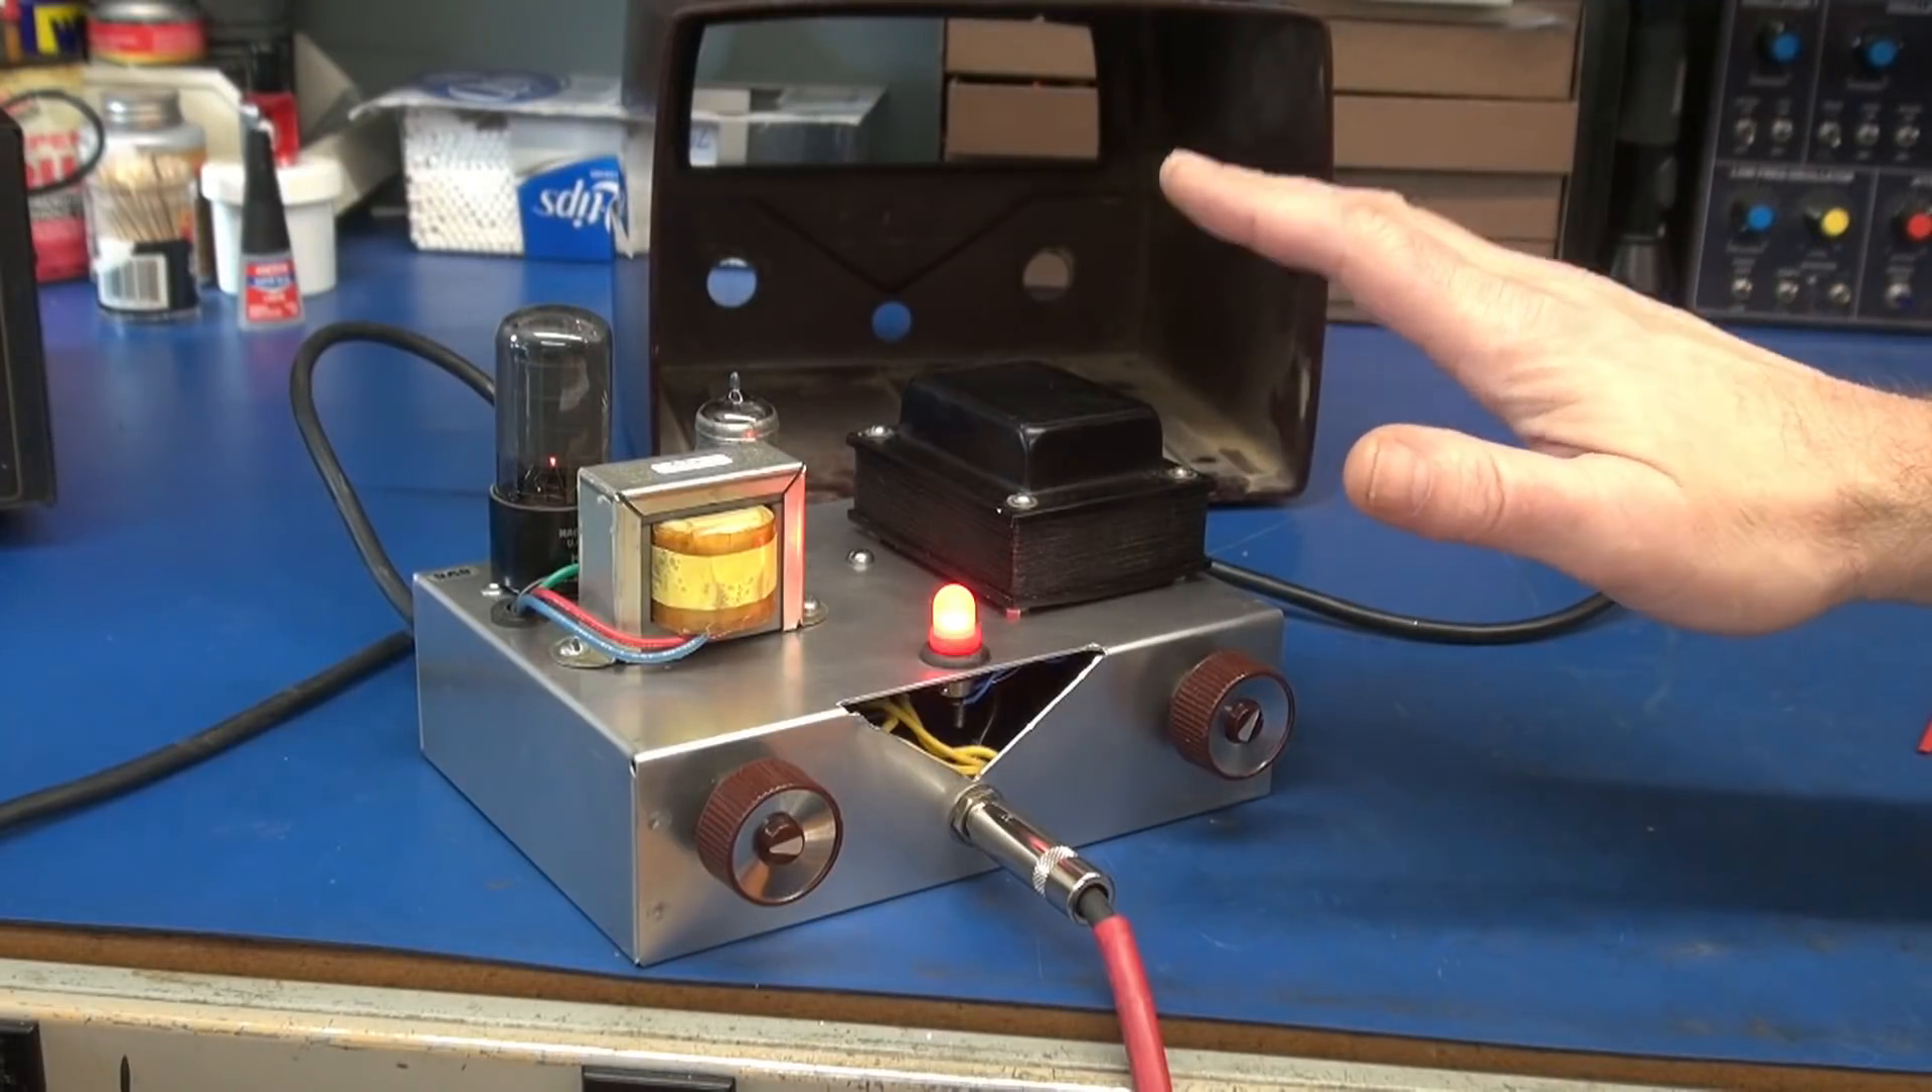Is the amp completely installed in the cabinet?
No.